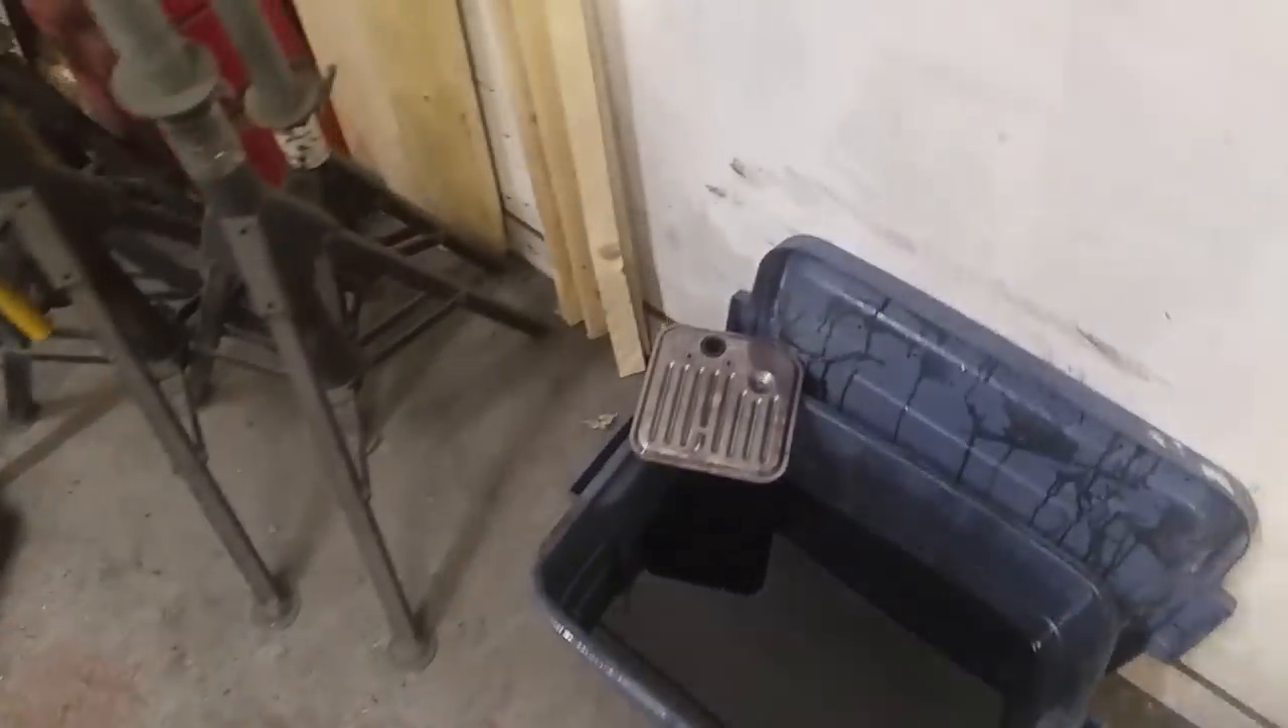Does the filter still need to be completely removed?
No.